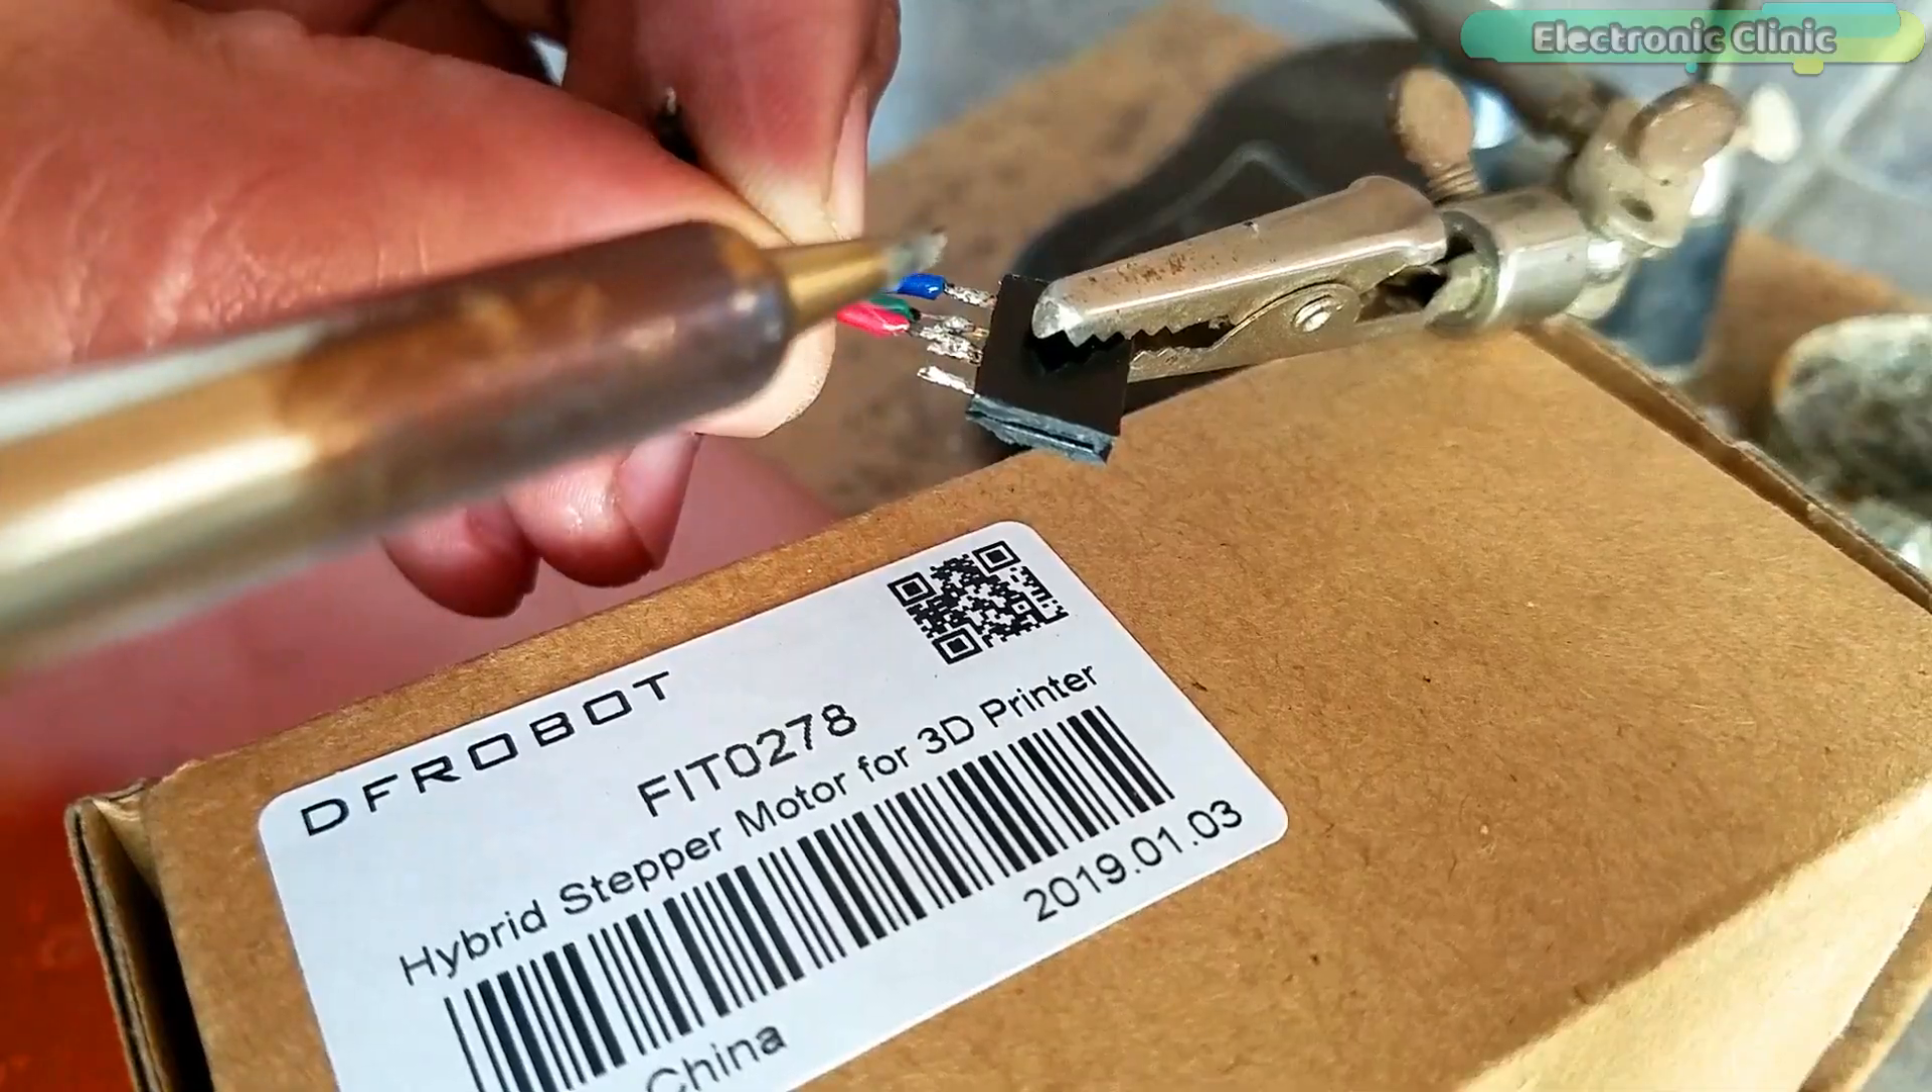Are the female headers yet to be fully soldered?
Yes.